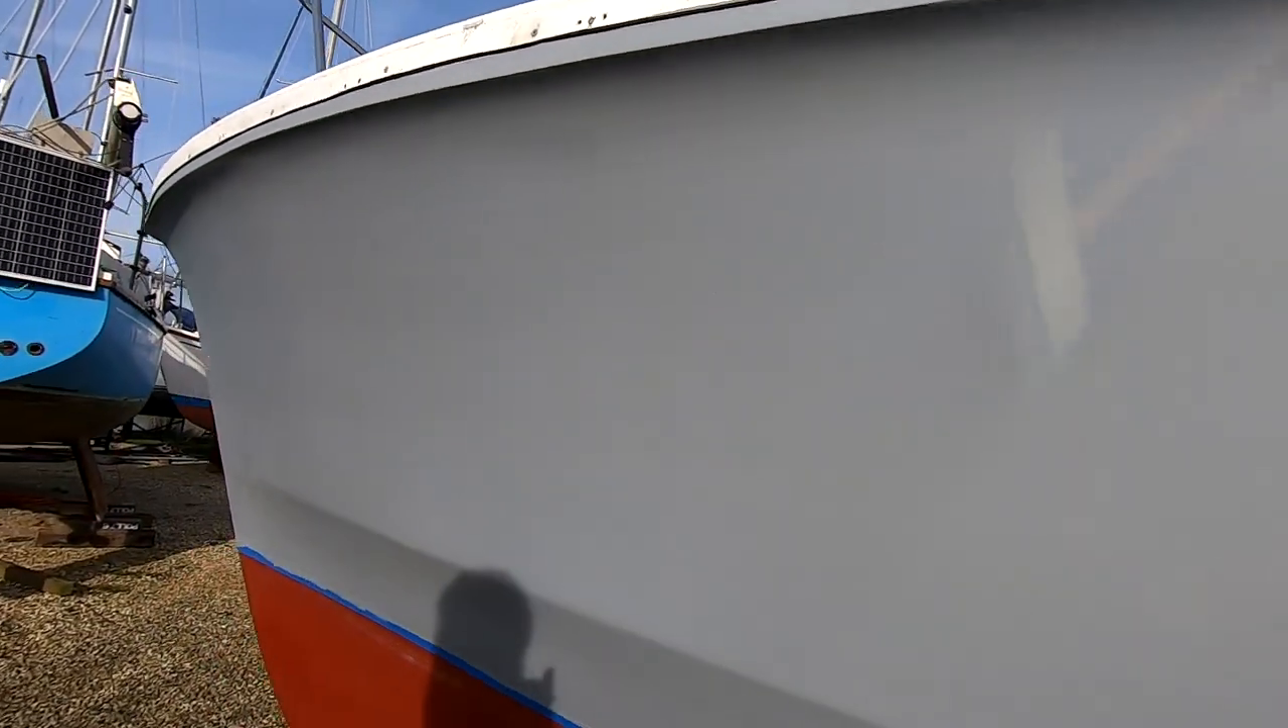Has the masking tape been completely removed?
No.